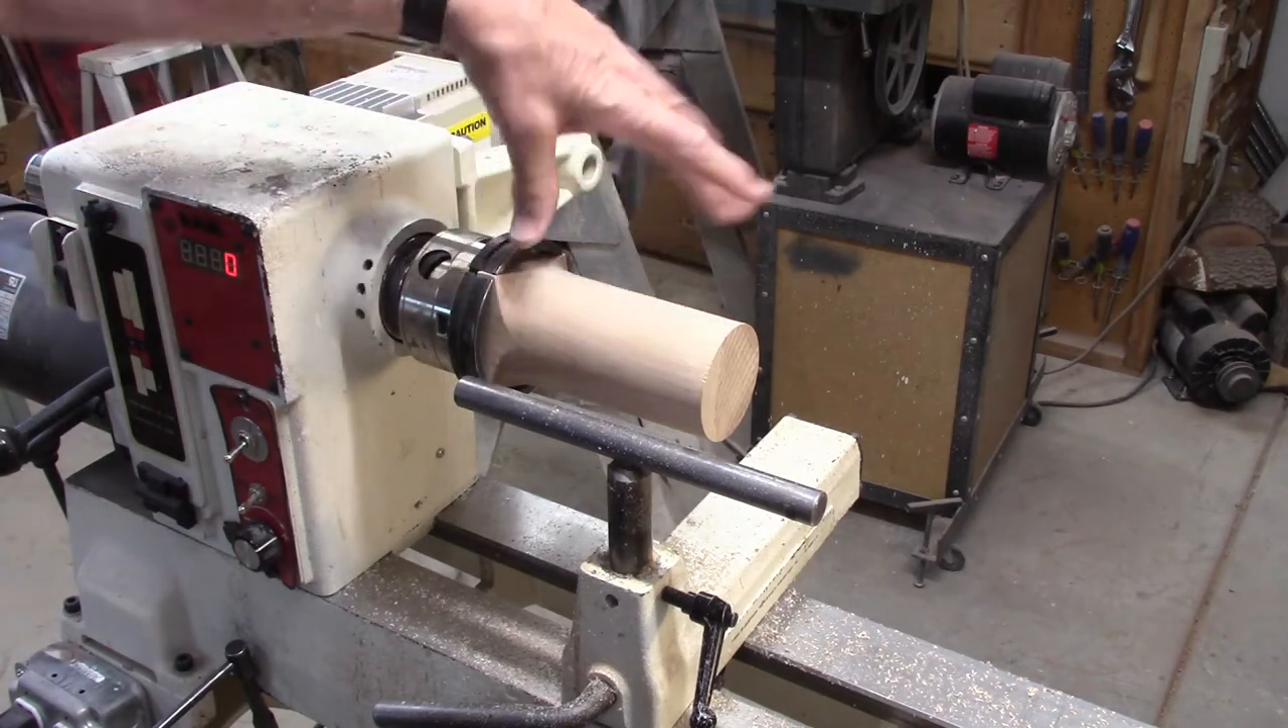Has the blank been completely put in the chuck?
Yes.